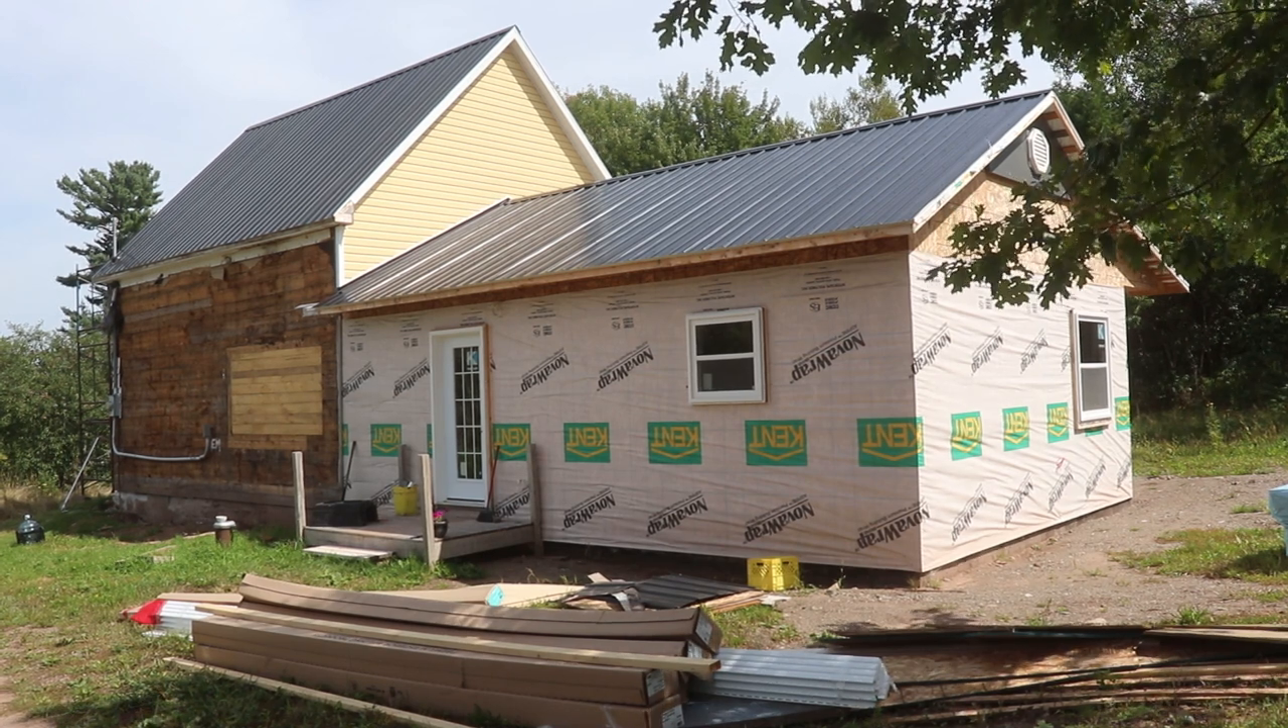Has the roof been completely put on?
Yes.